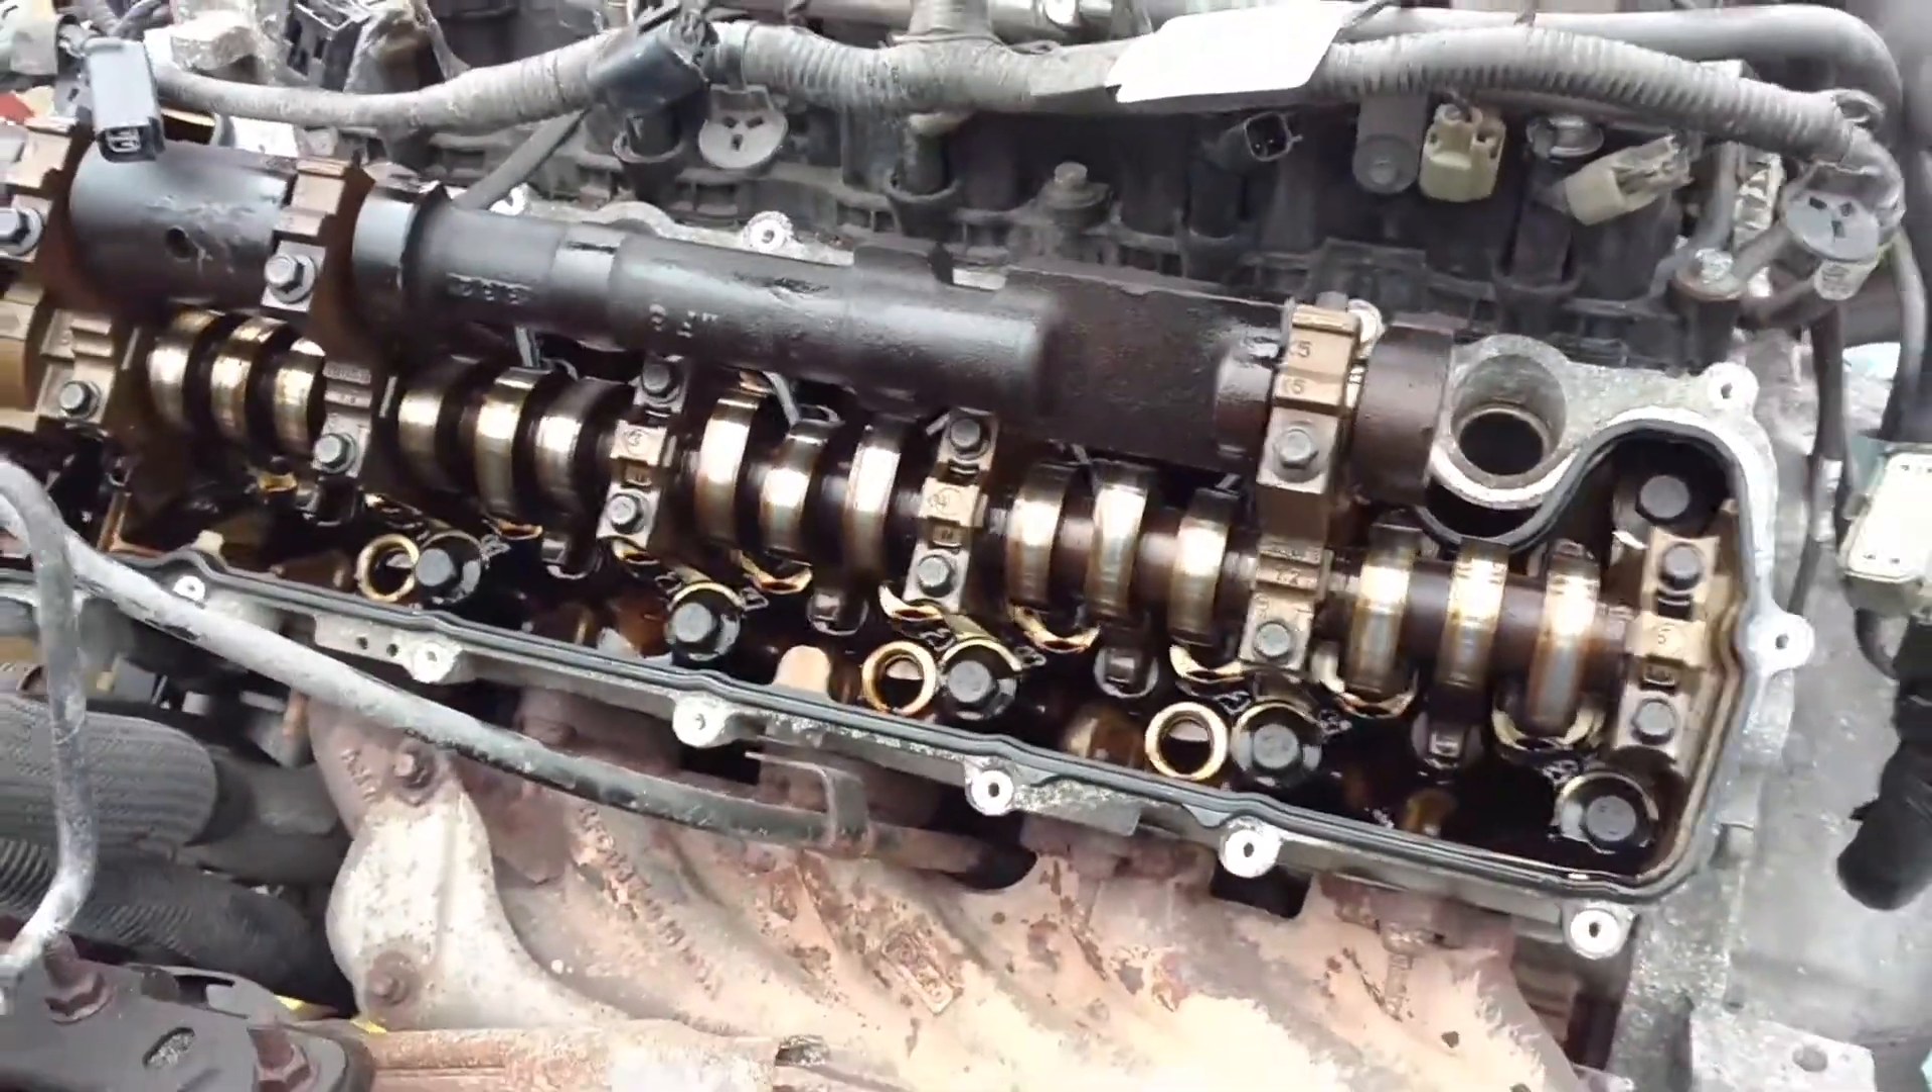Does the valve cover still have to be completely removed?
No.